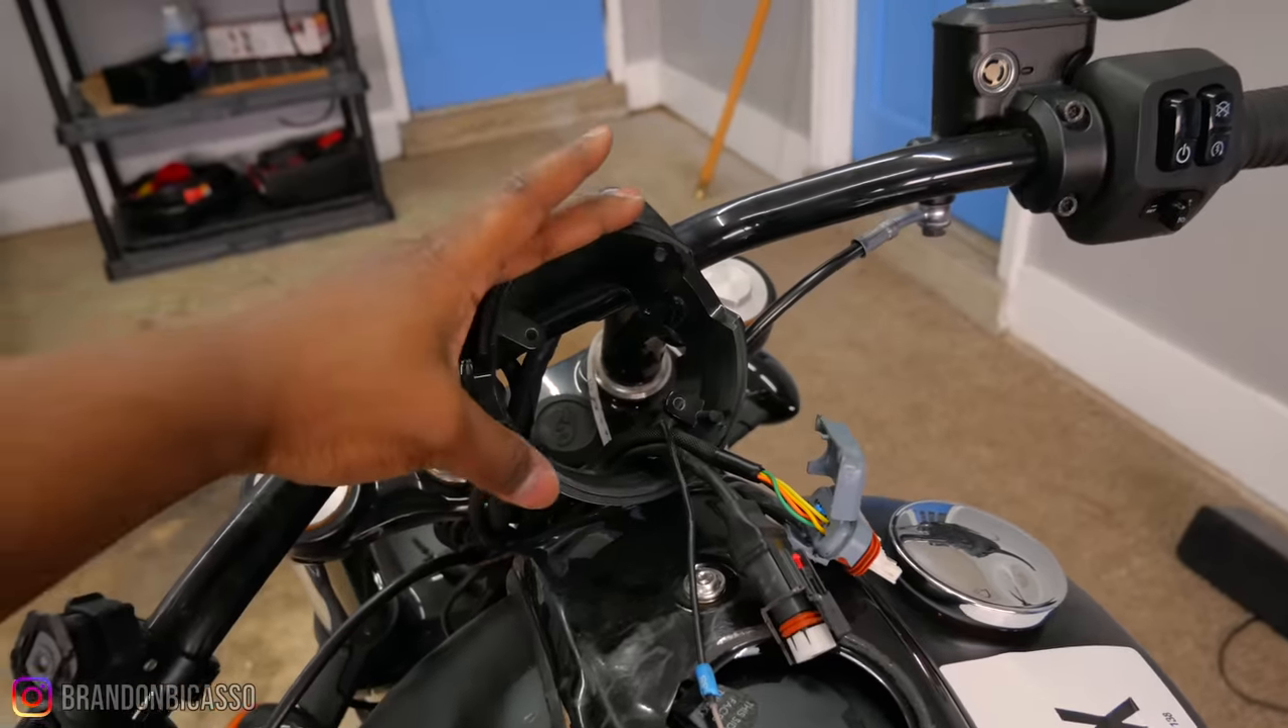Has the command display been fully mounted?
No.